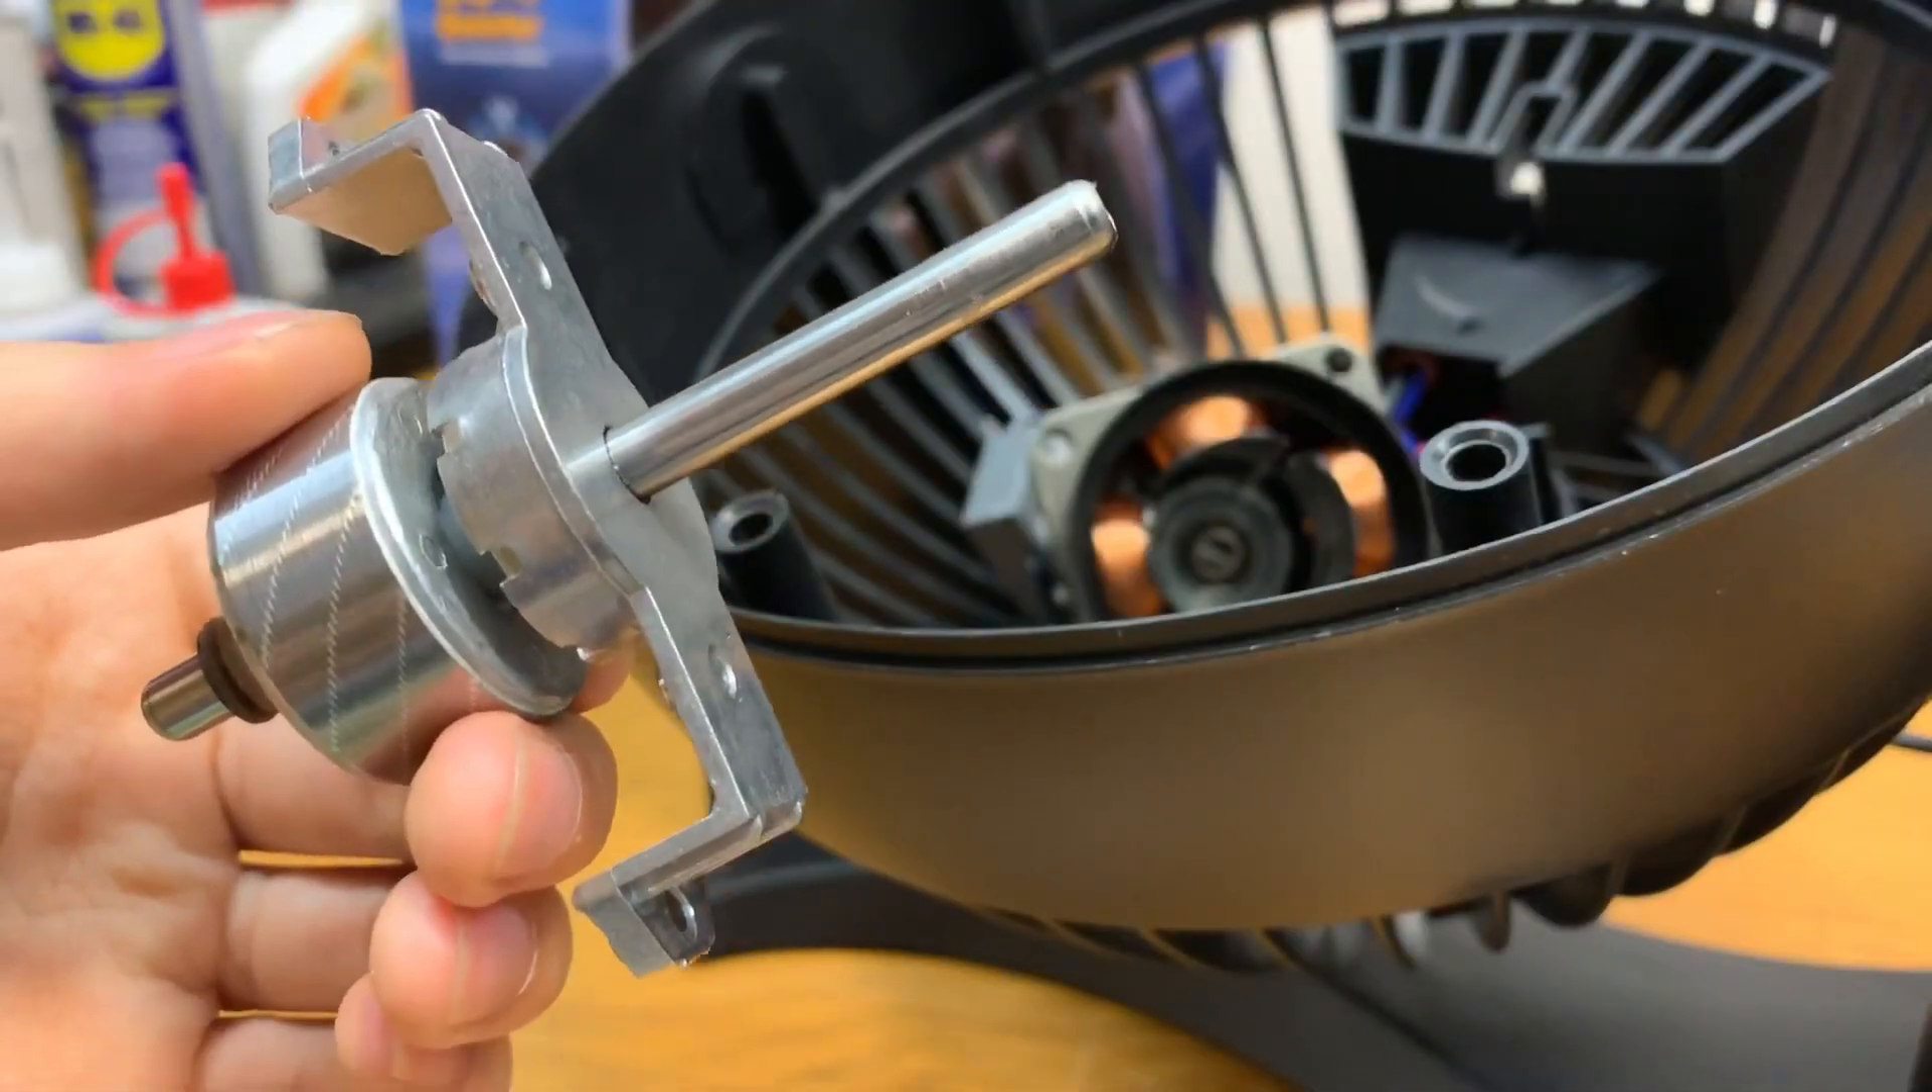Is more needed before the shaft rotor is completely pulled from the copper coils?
No.